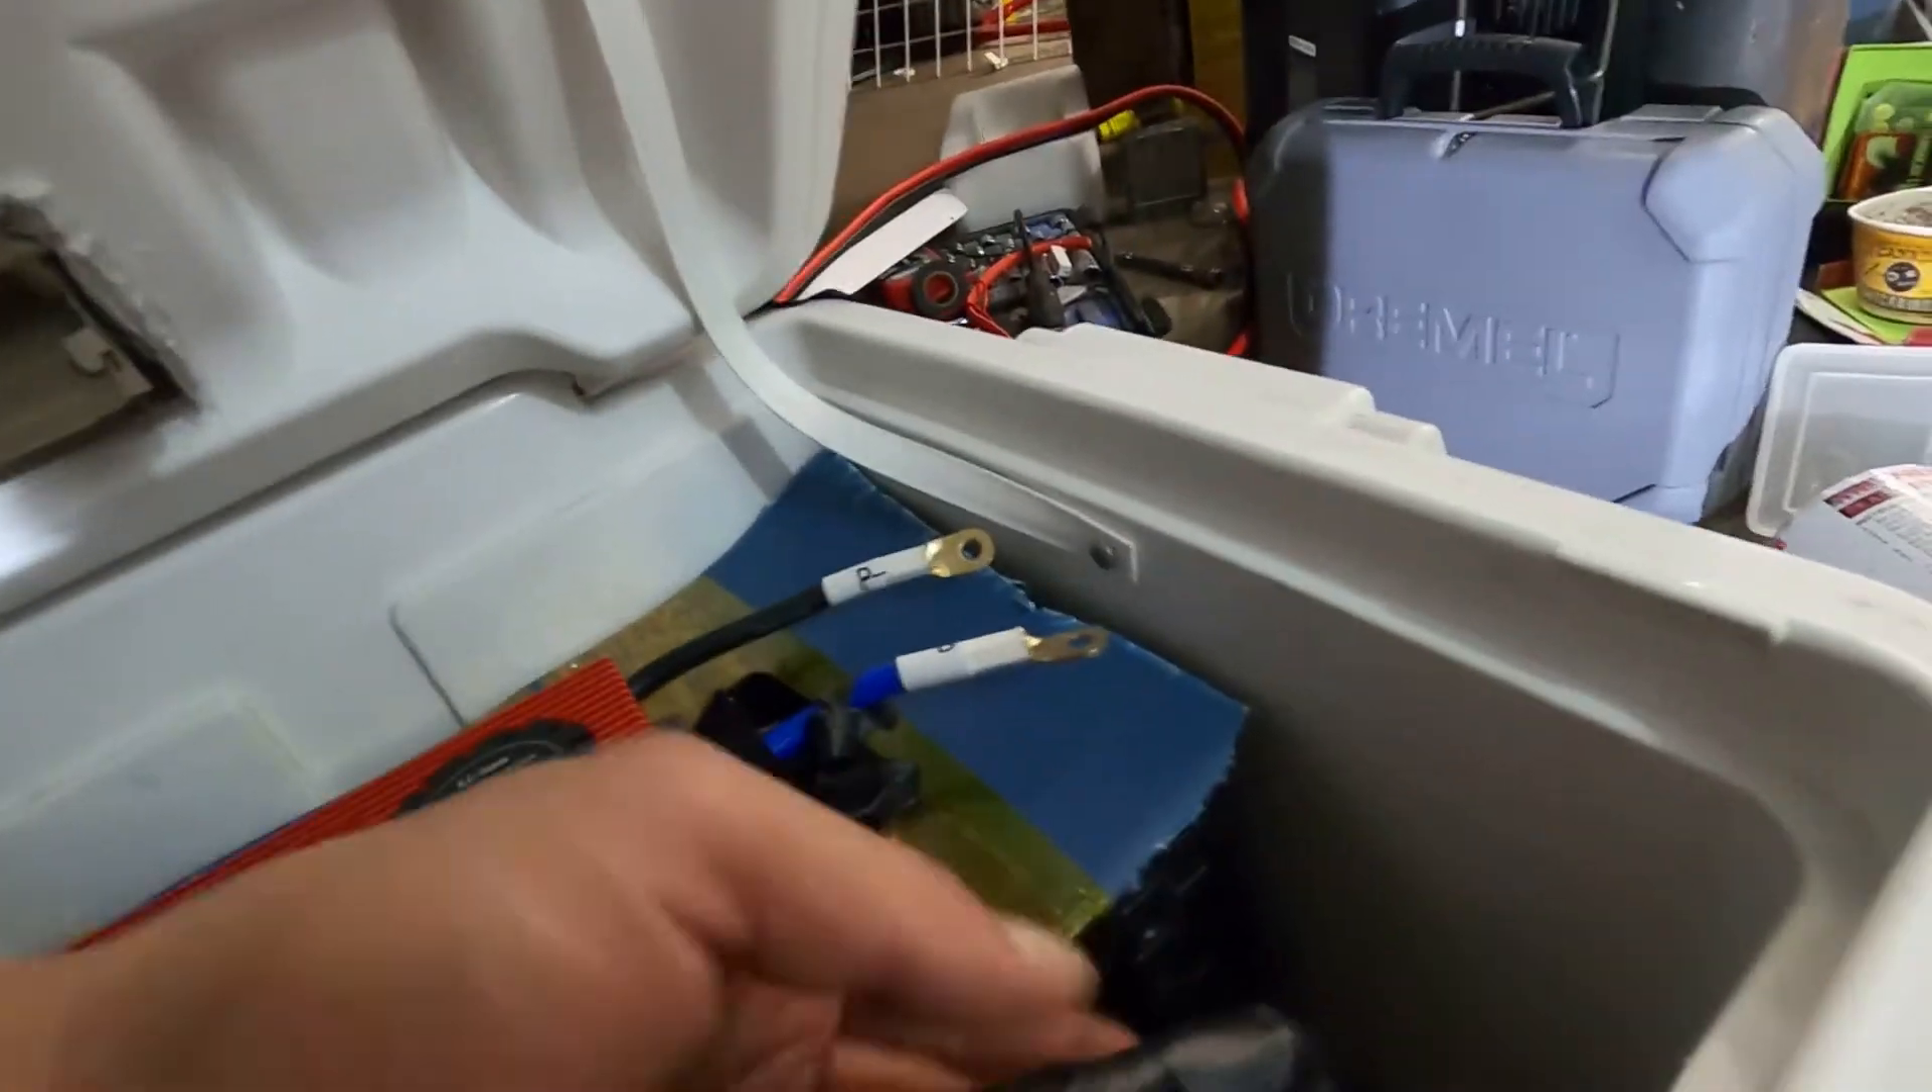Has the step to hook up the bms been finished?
No.